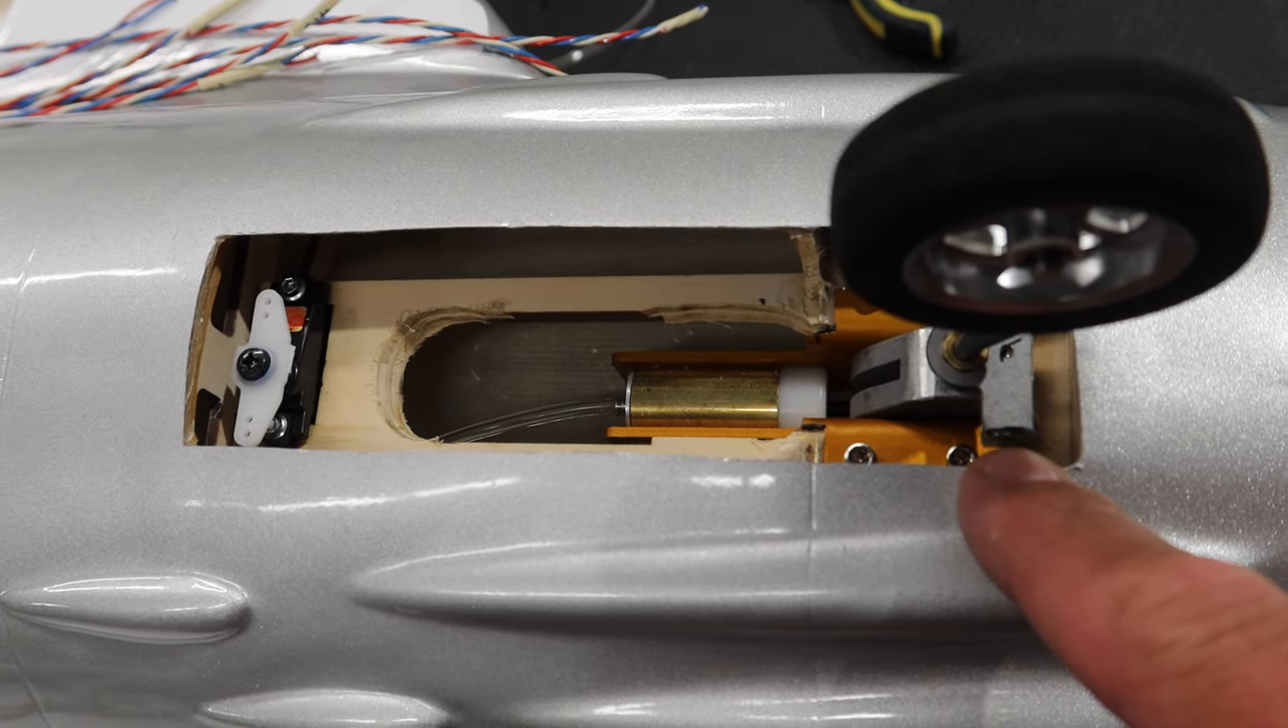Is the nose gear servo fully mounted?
Yes.